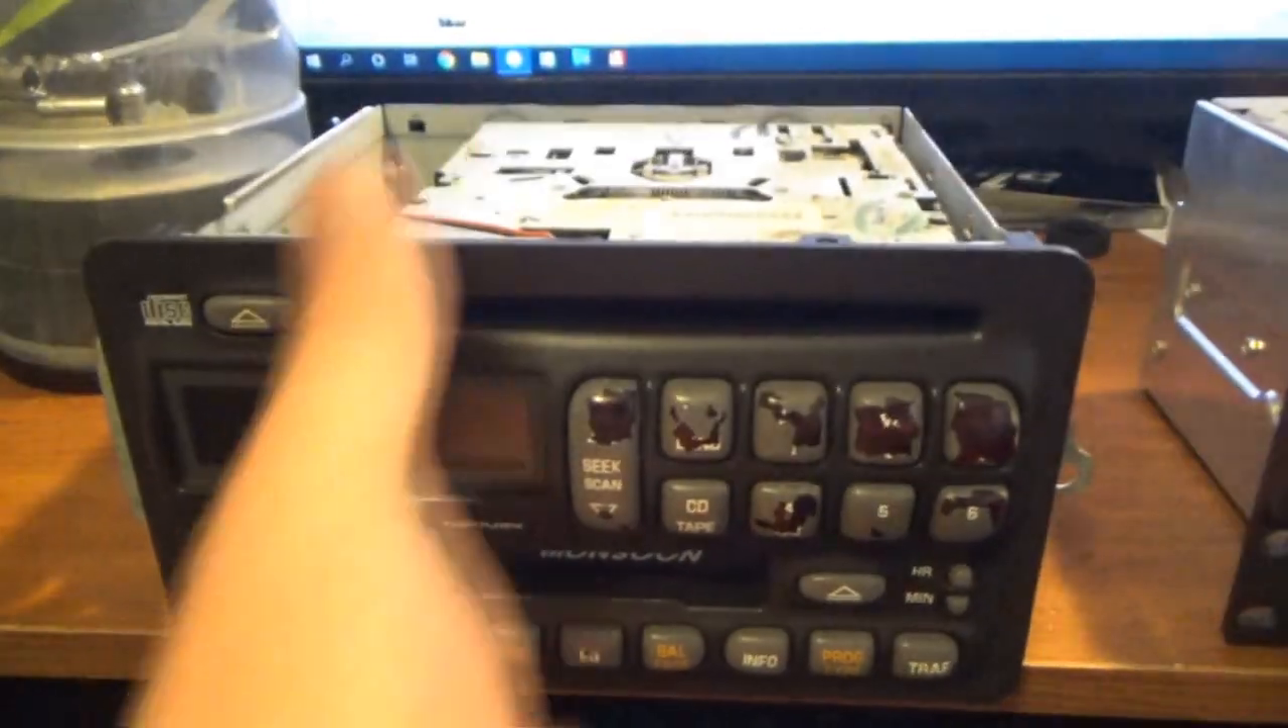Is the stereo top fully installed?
No.